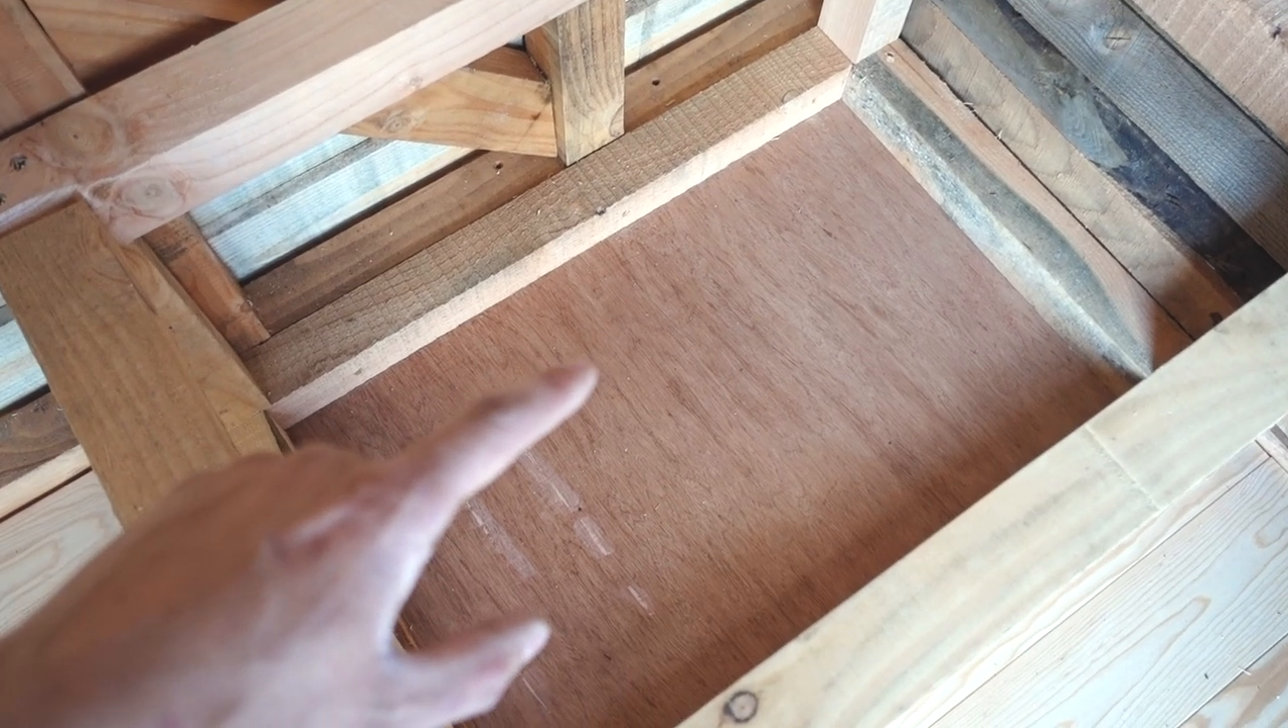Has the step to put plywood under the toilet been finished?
Yes.